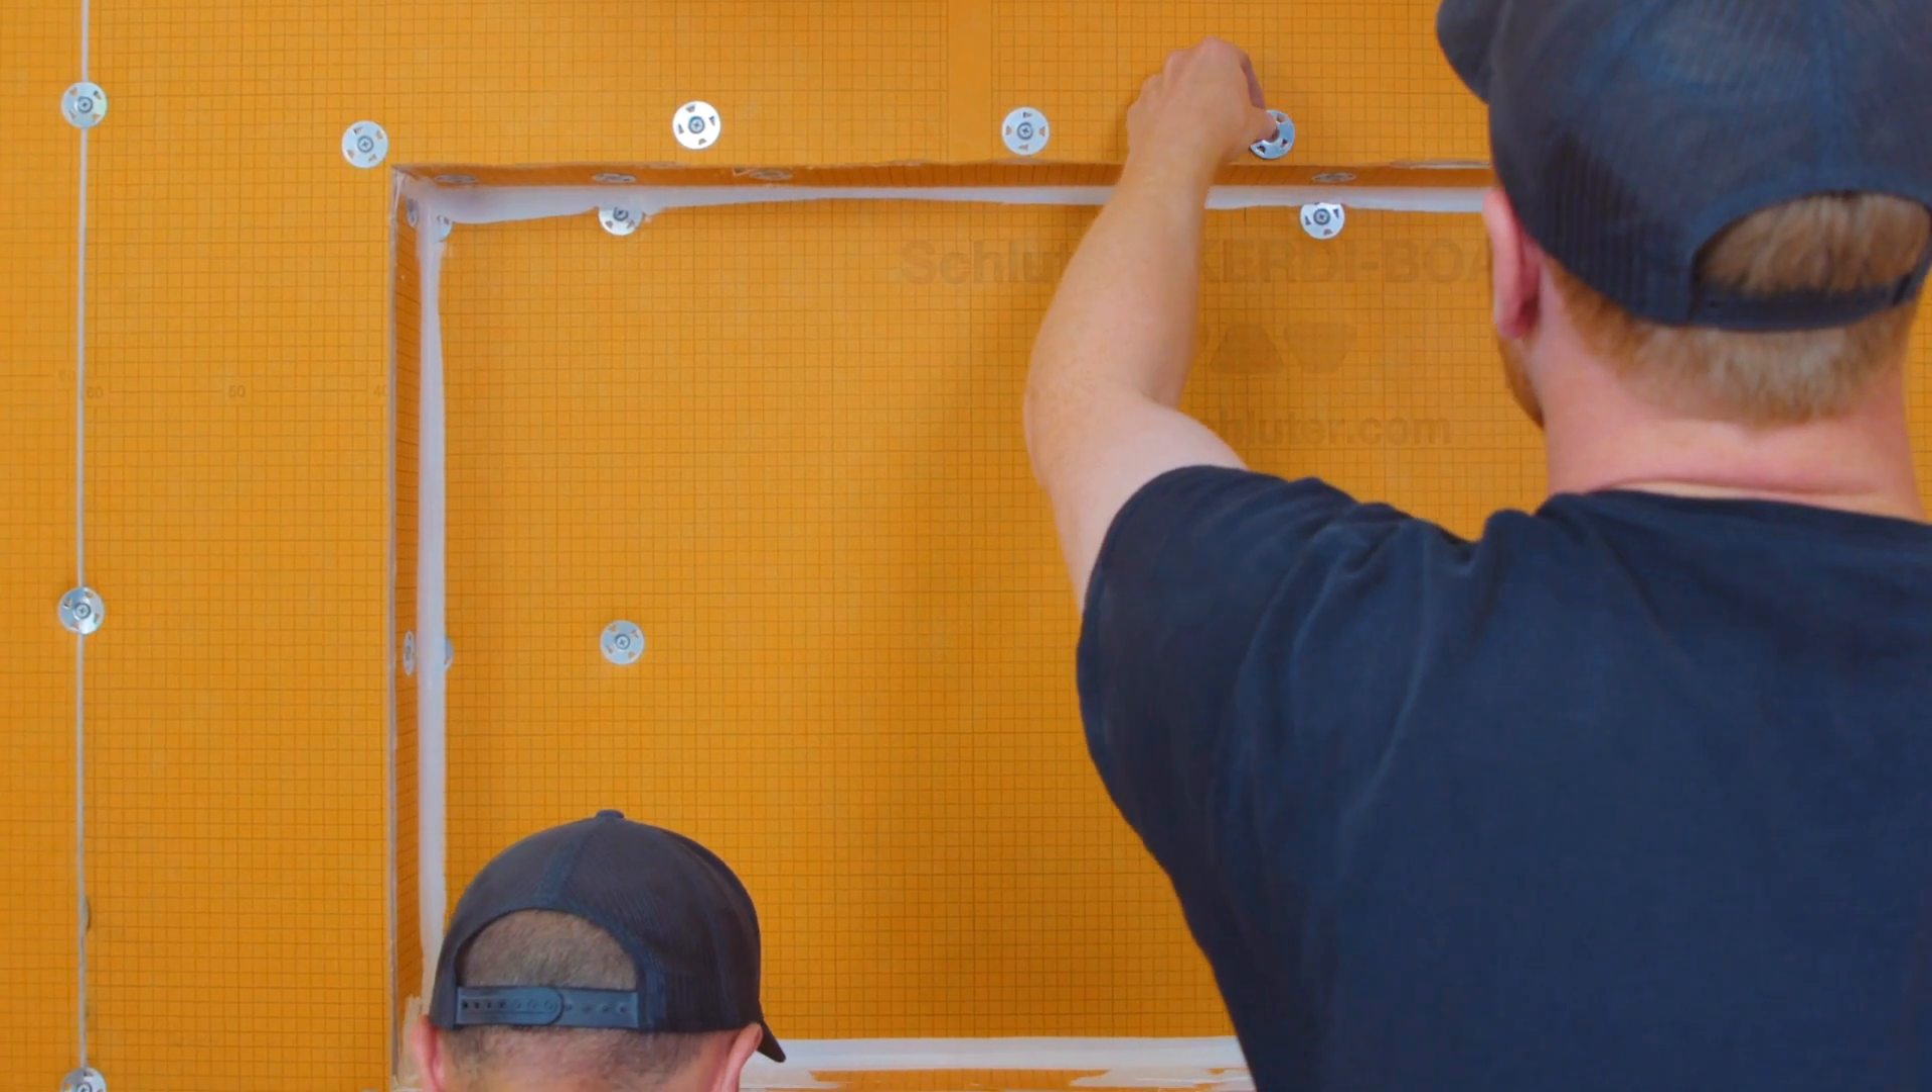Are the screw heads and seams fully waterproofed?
No.